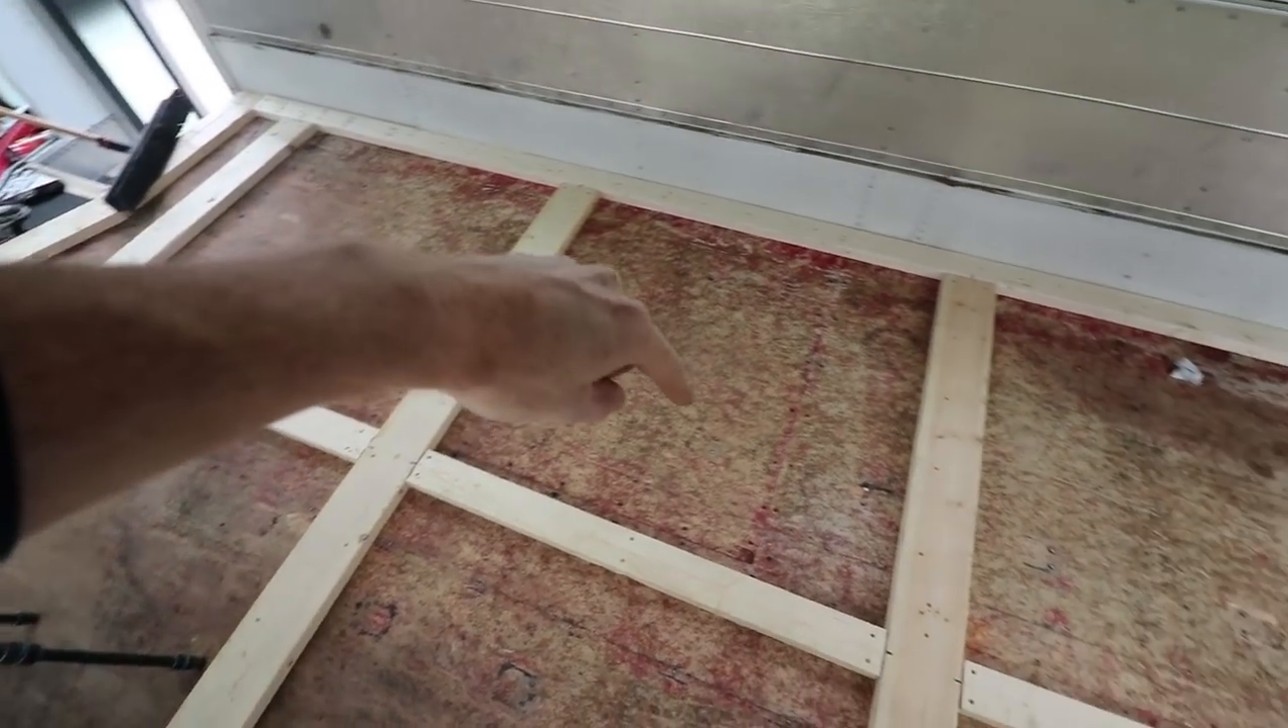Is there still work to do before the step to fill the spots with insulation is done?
Yes.